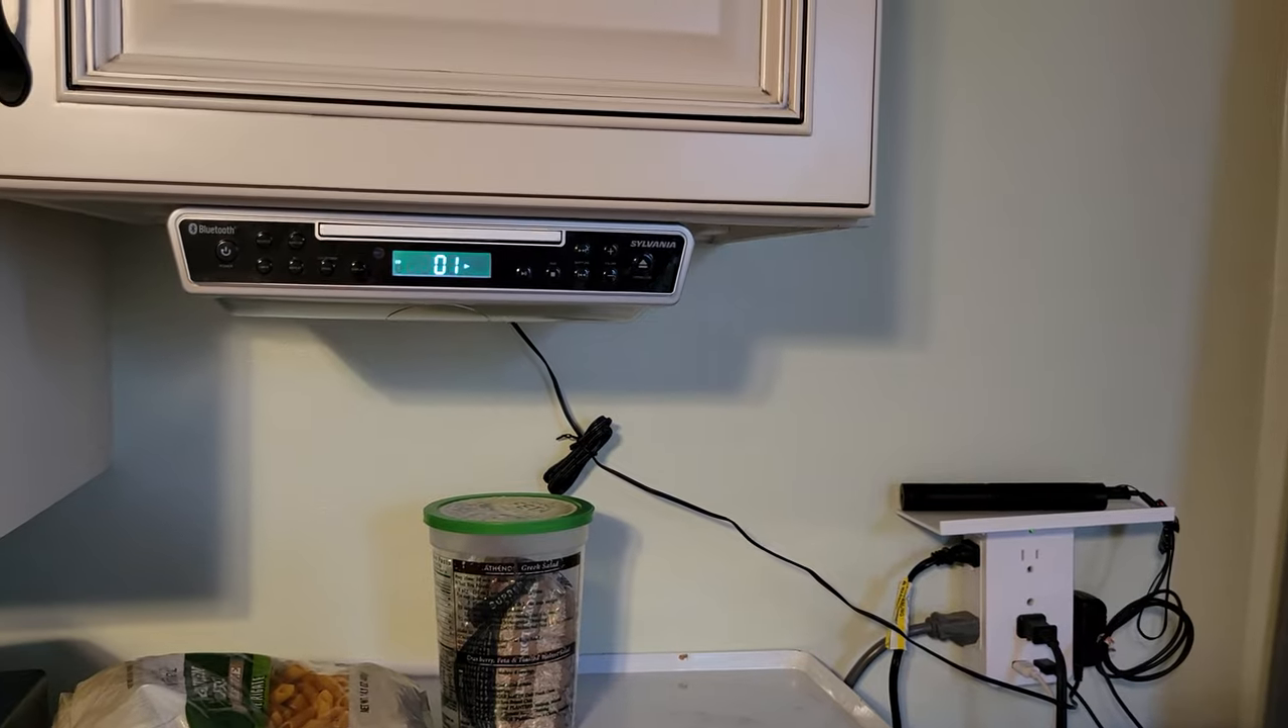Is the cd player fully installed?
Yes.